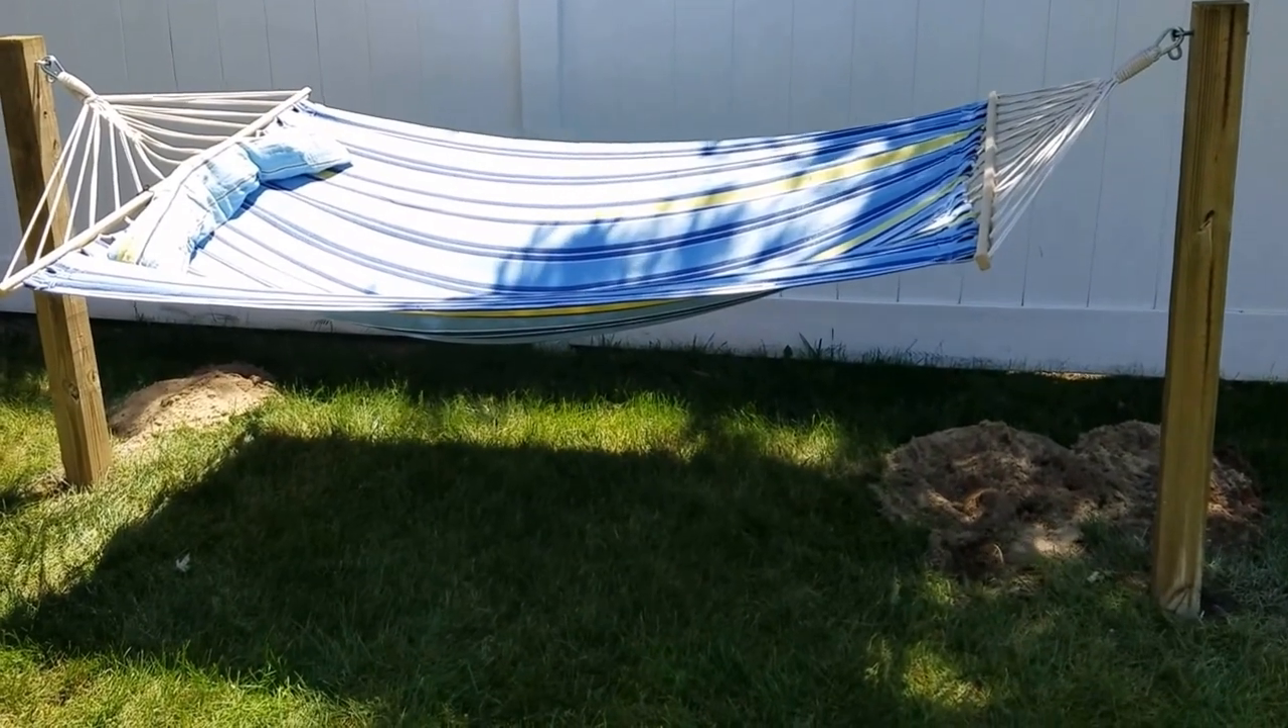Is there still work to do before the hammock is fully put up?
No.